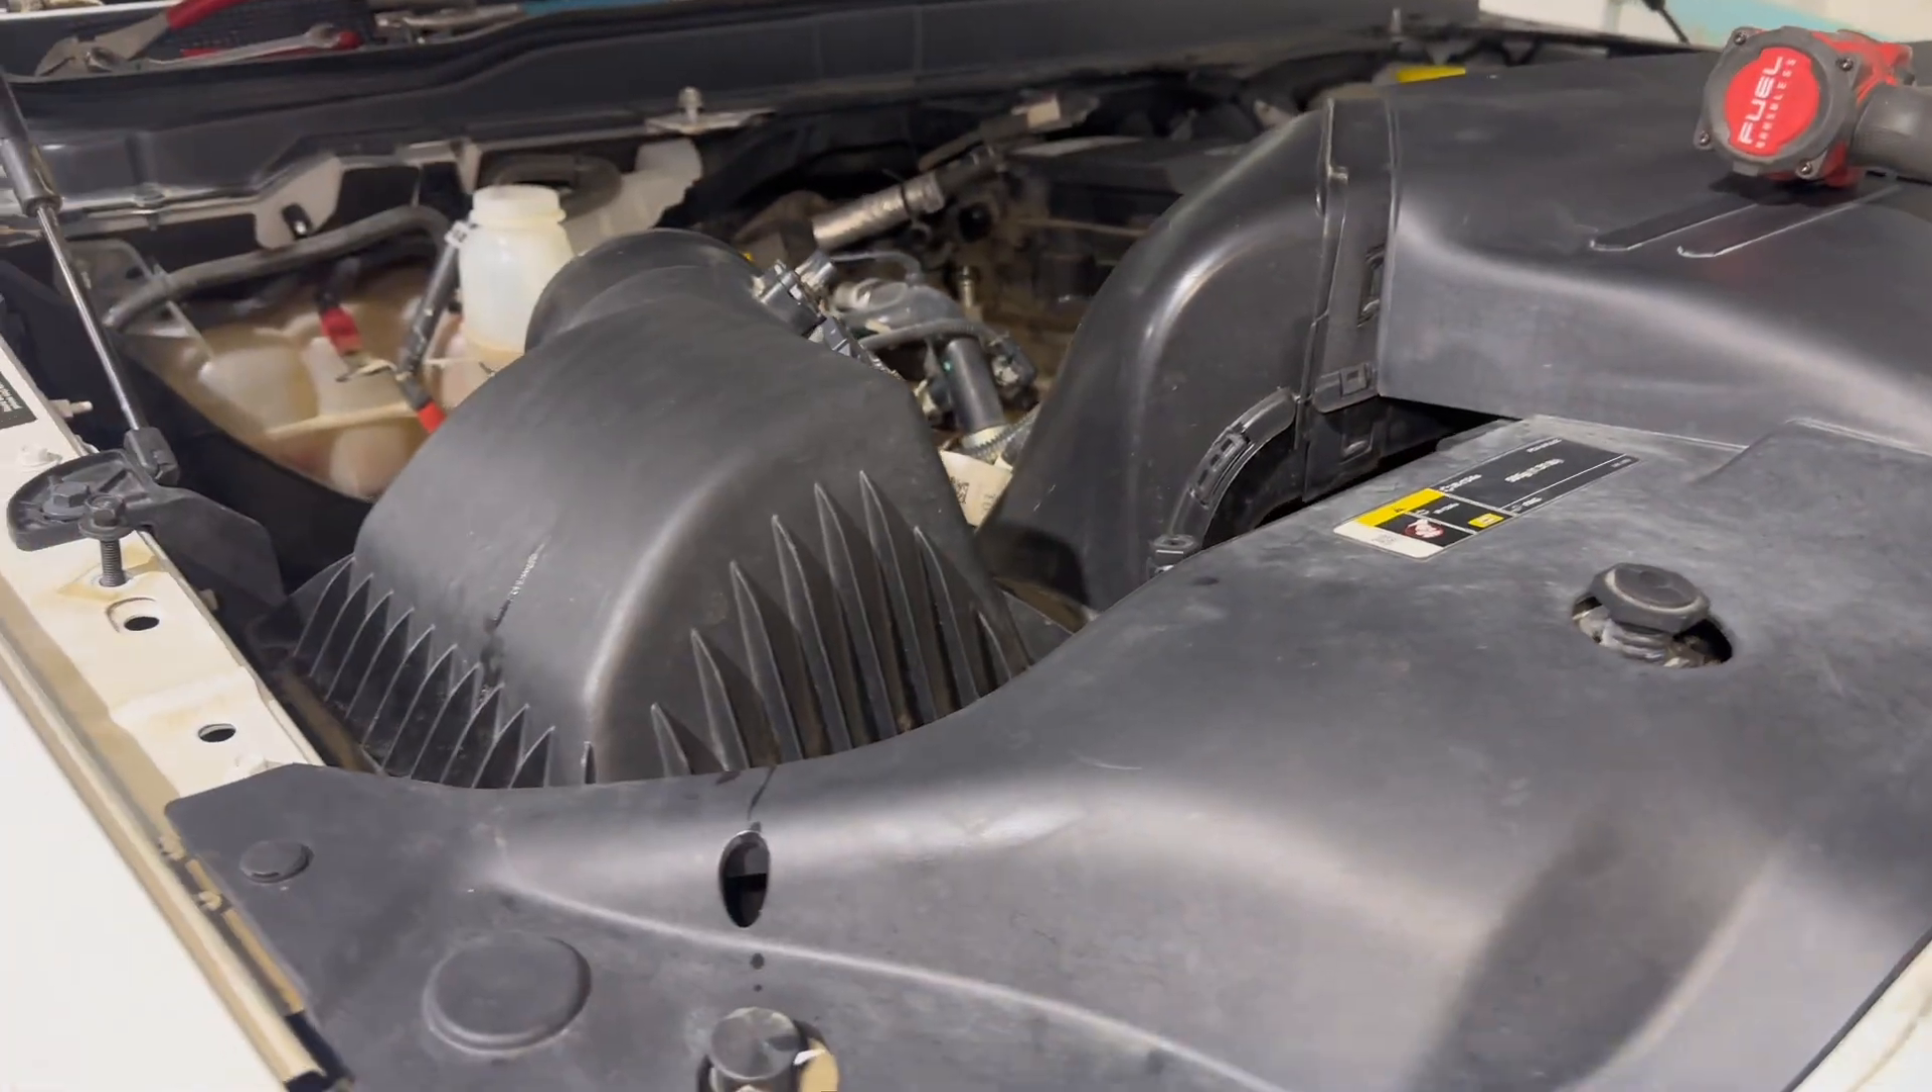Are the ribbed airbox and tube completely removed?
No.